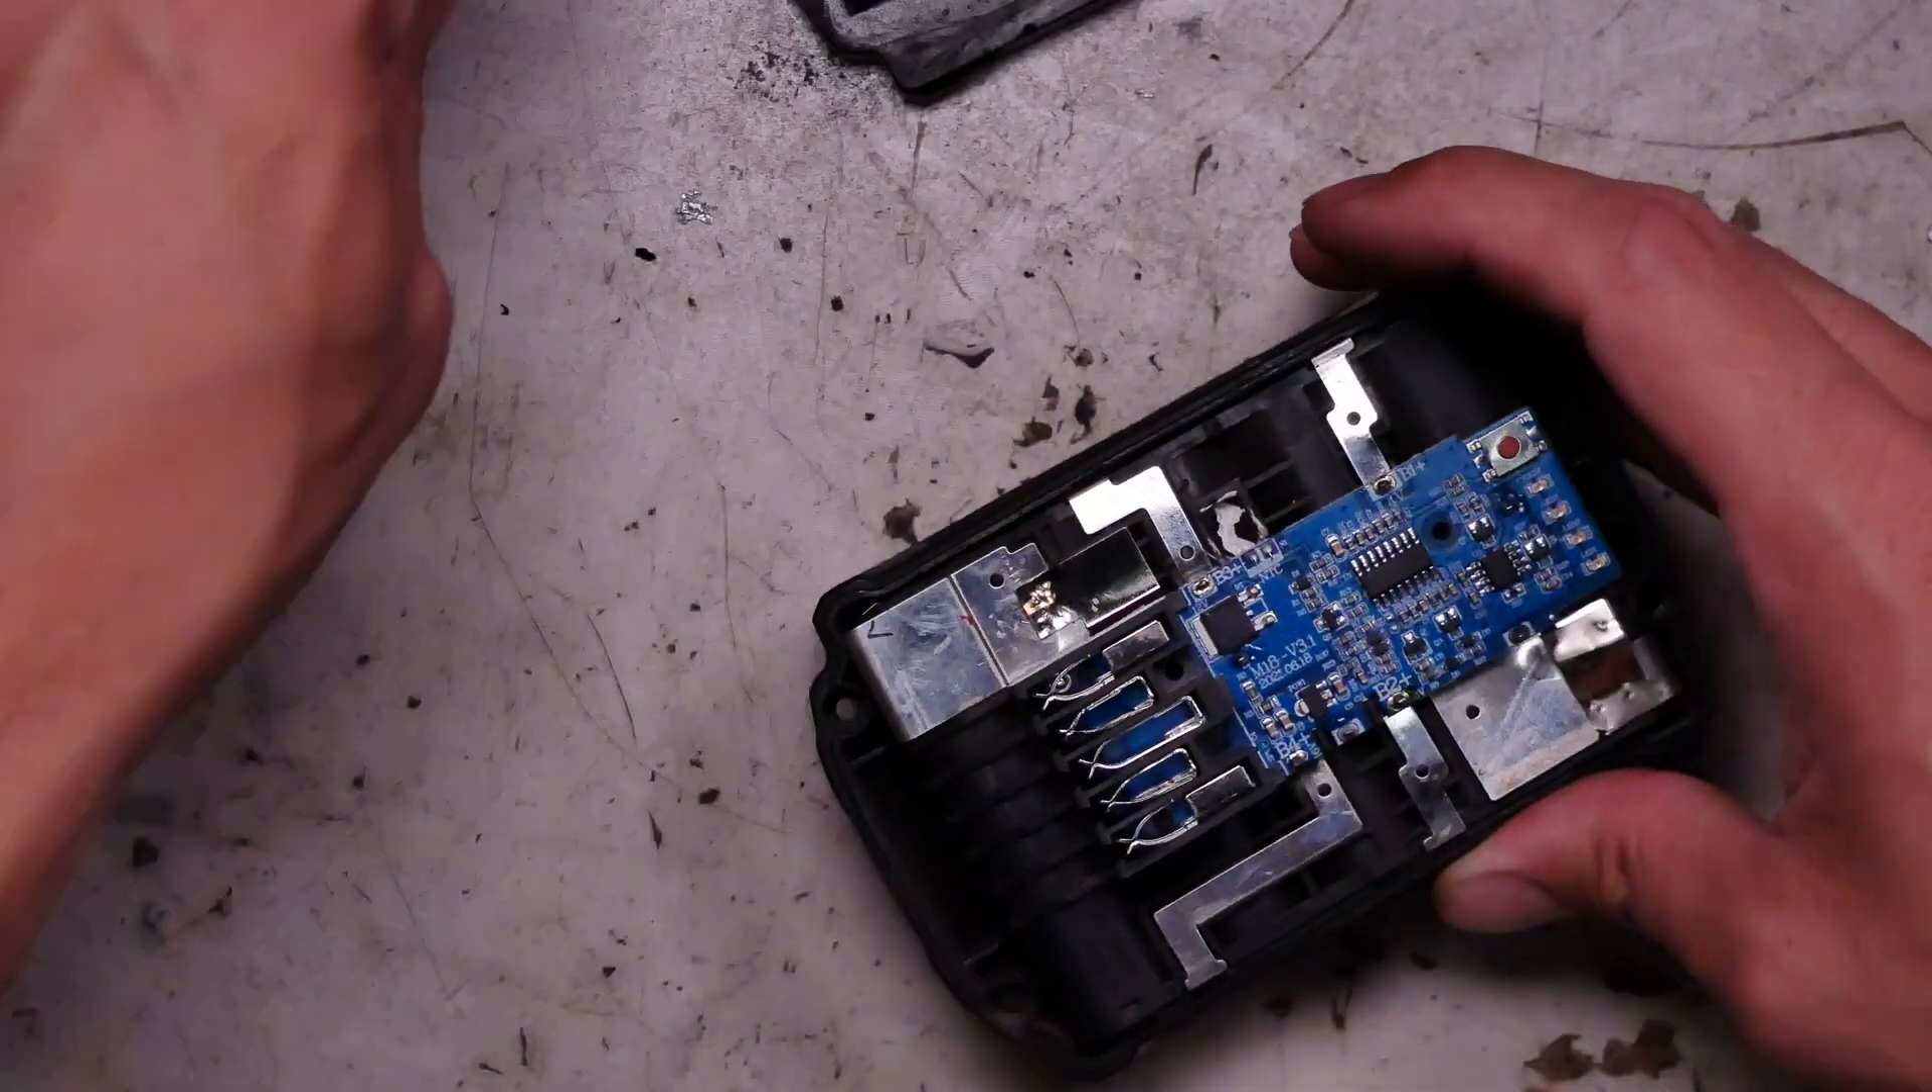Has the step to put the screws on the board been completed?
No.